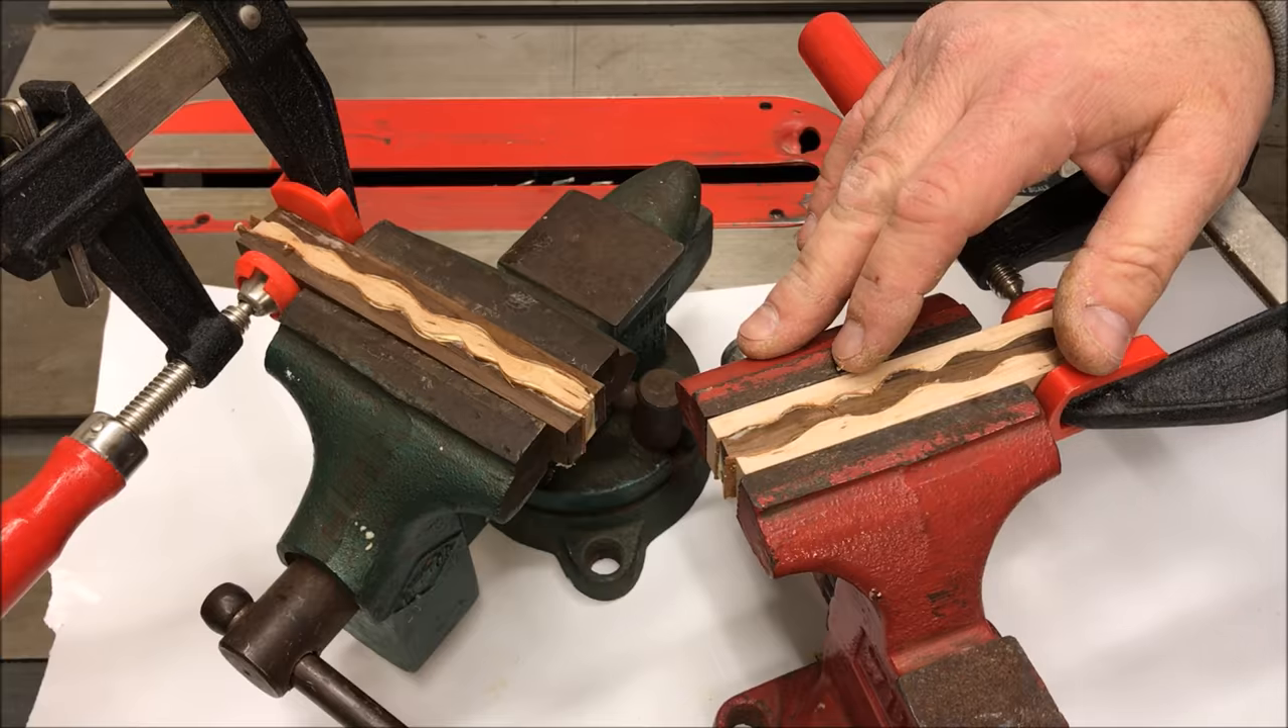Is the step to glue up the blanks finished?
Yes.